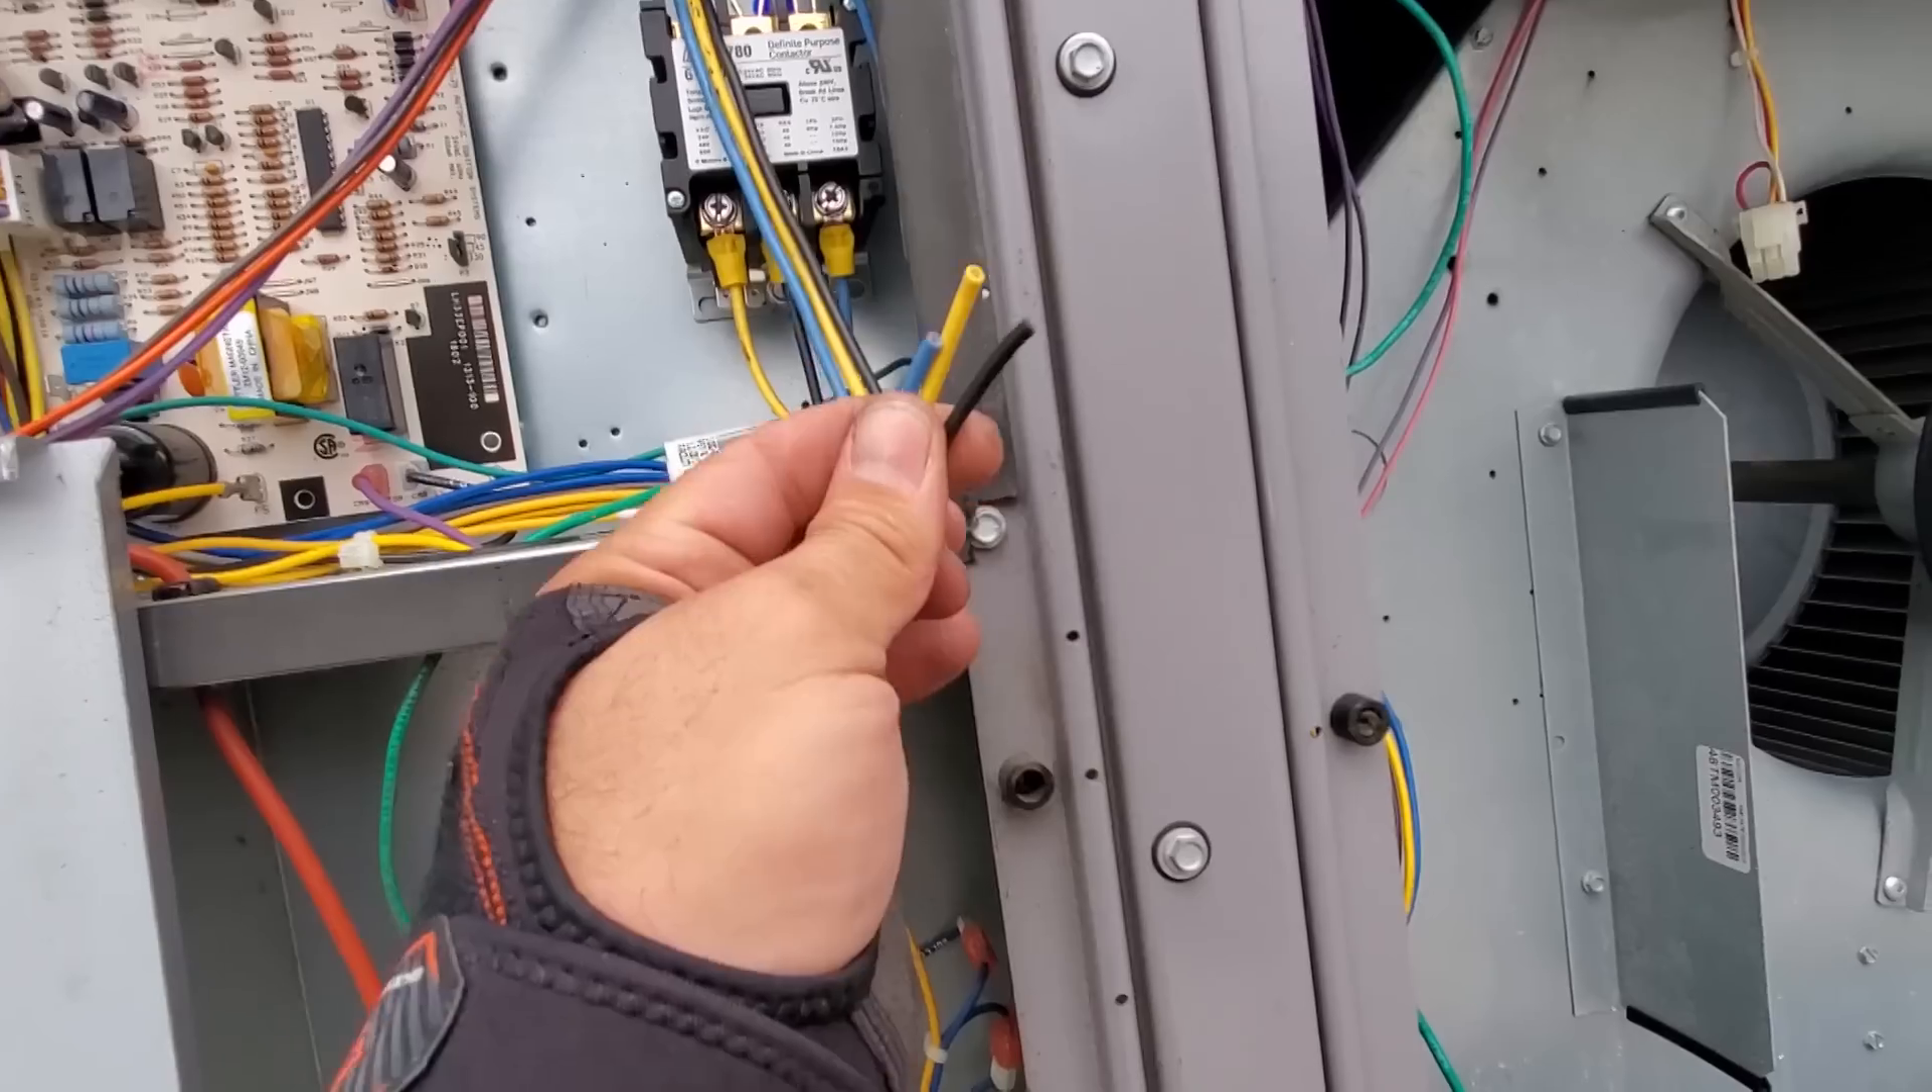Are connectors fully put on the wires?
No.